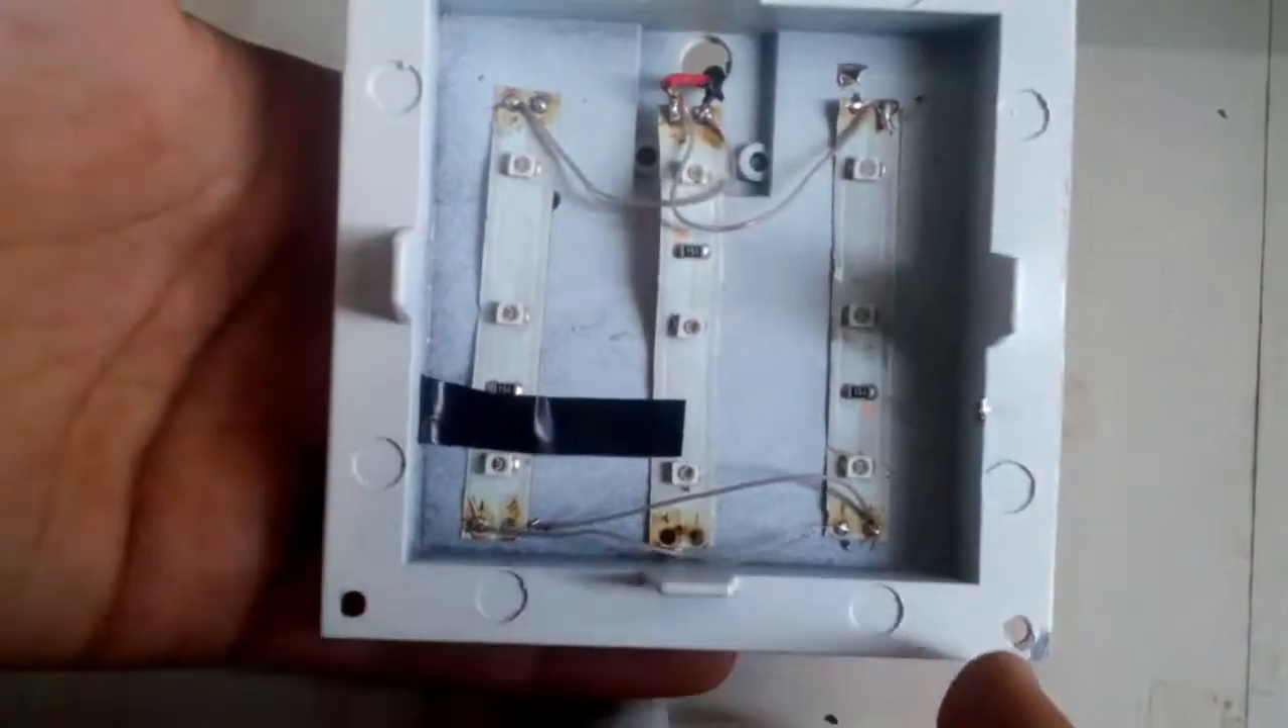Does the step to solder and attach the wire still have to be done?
No.